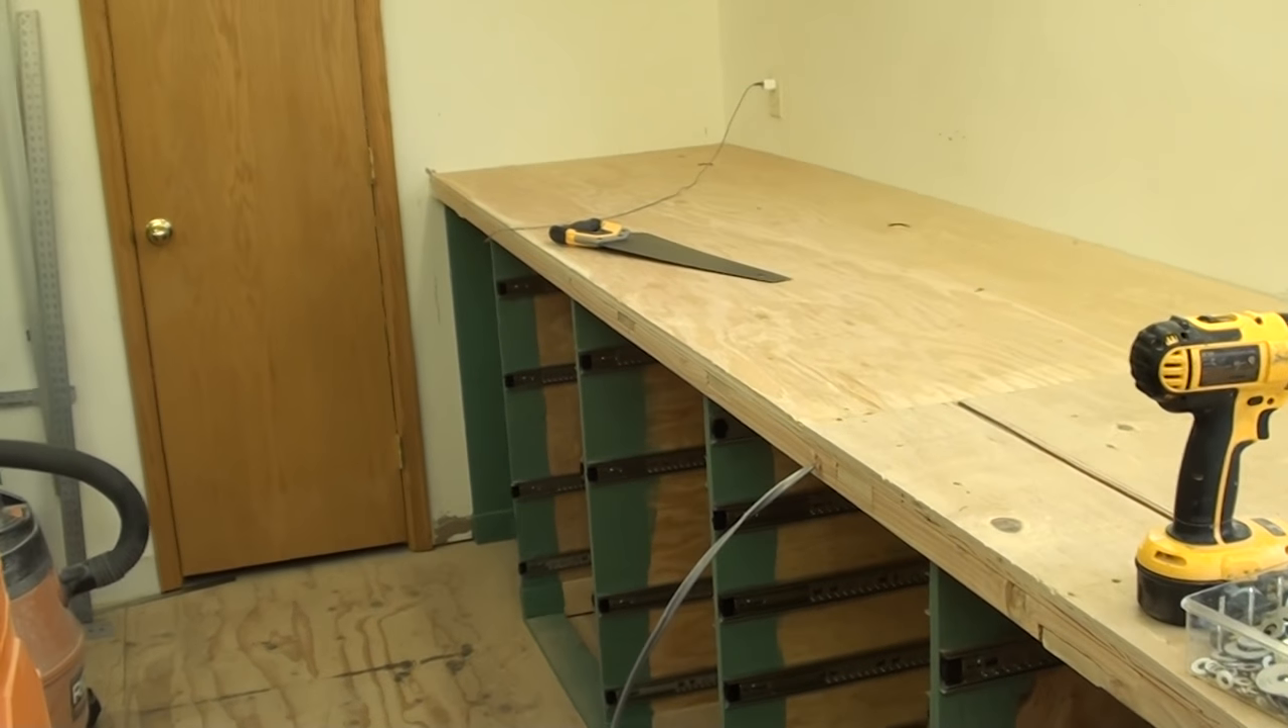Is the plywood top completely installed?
Yes.